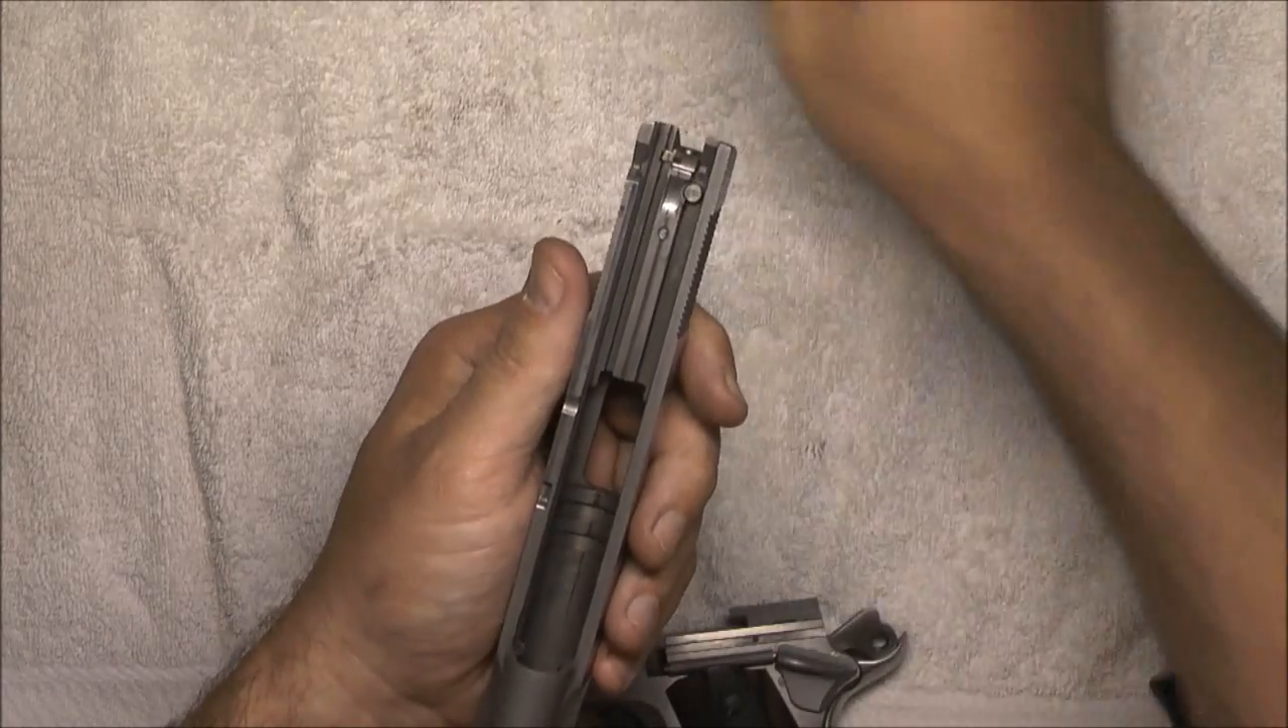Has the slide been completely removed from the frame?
Yes.